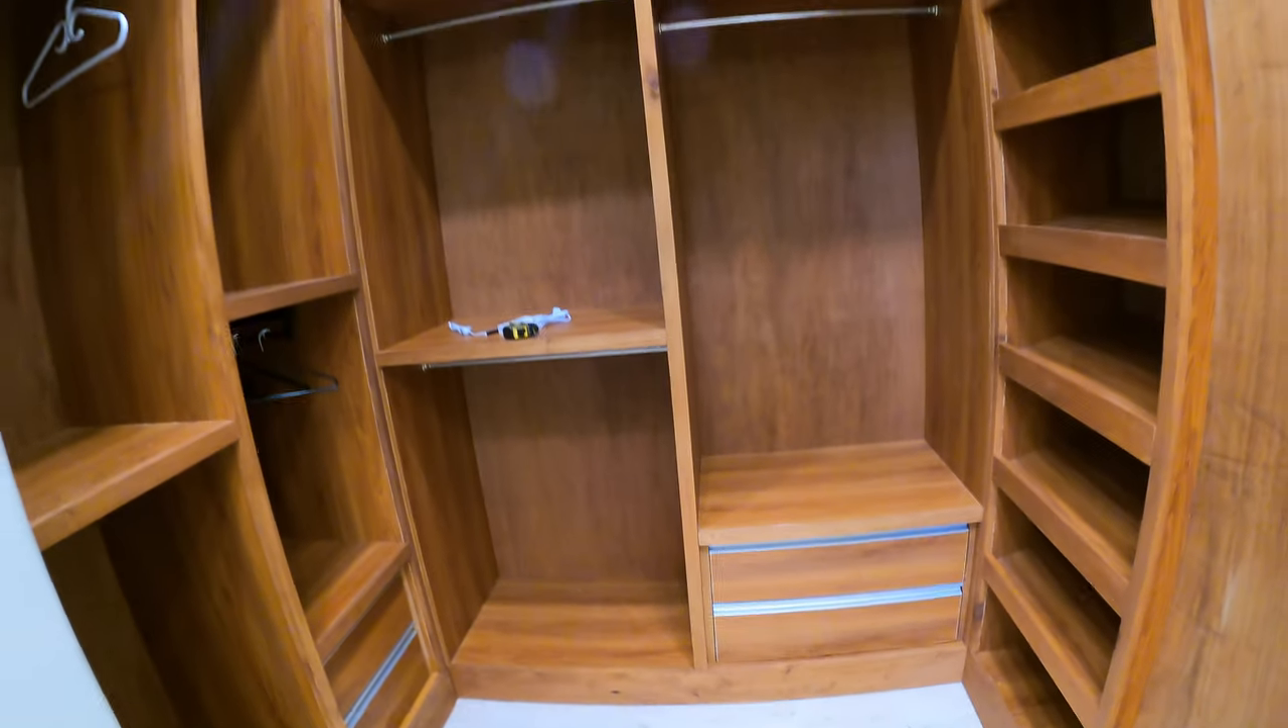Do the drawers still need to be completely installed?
No.